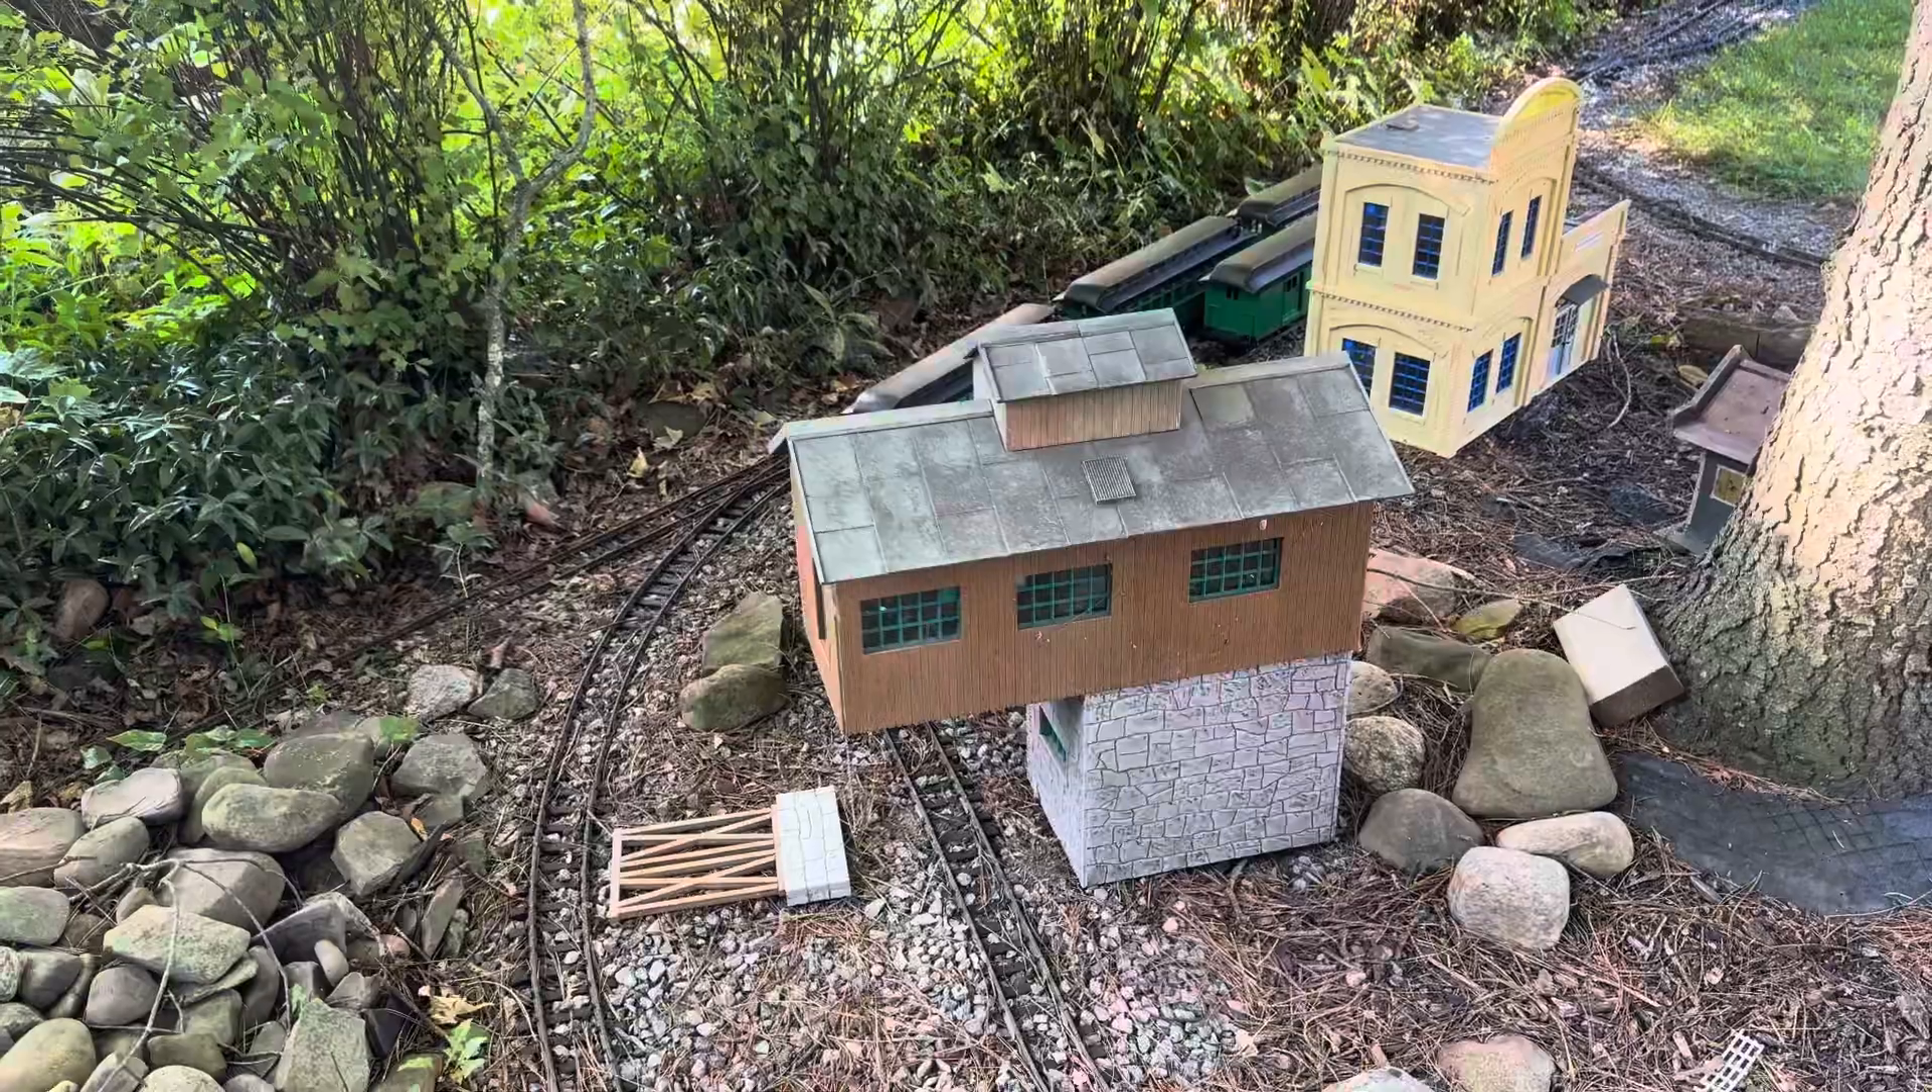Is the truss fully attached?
No.